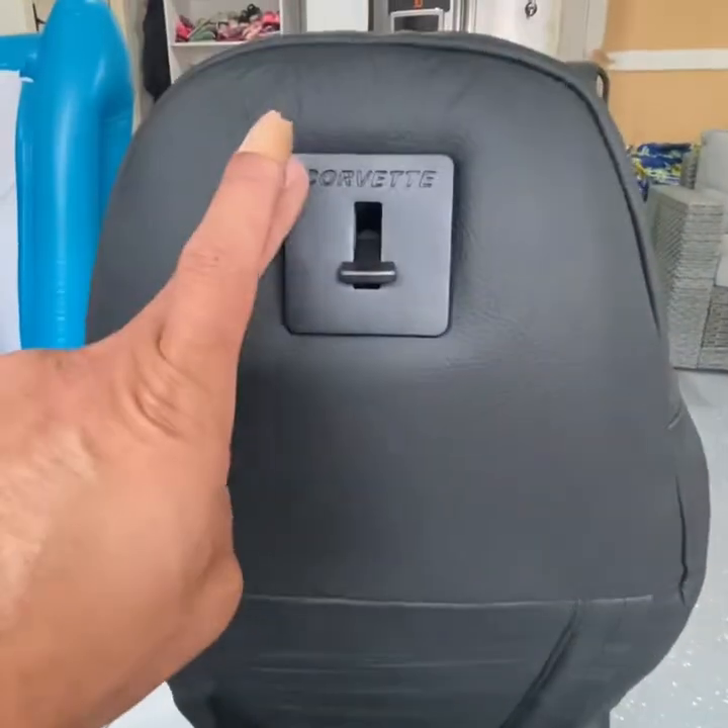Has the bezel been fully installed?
Yes.